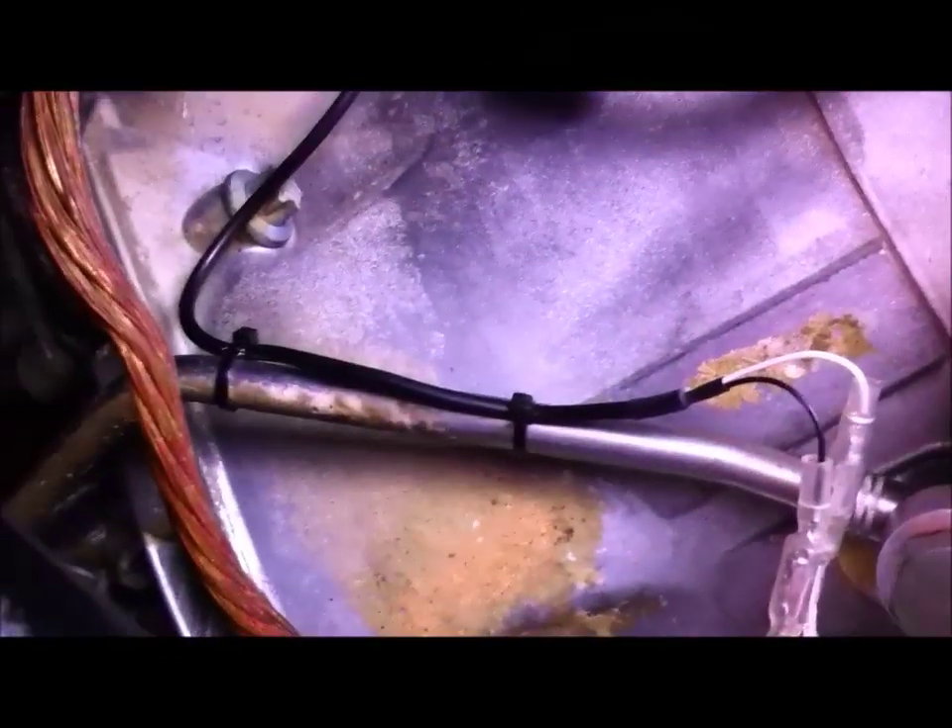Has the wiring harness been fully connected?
Yes.